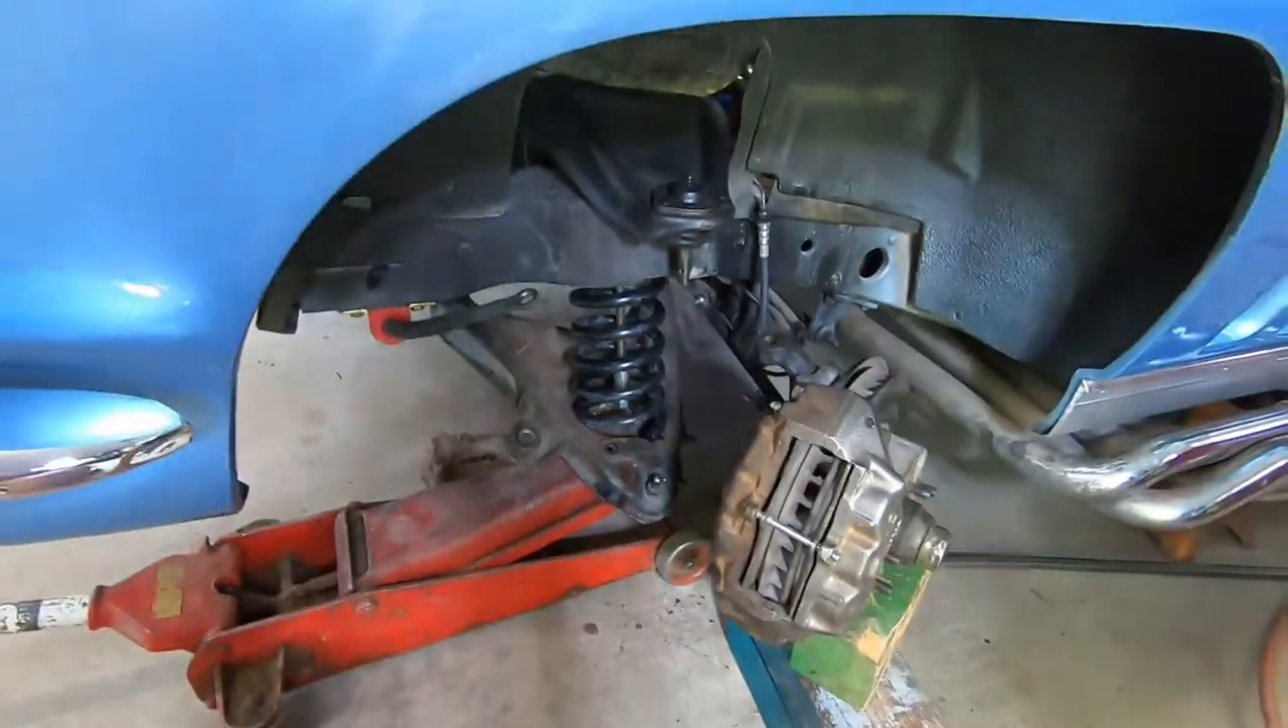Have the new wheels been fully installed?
No.